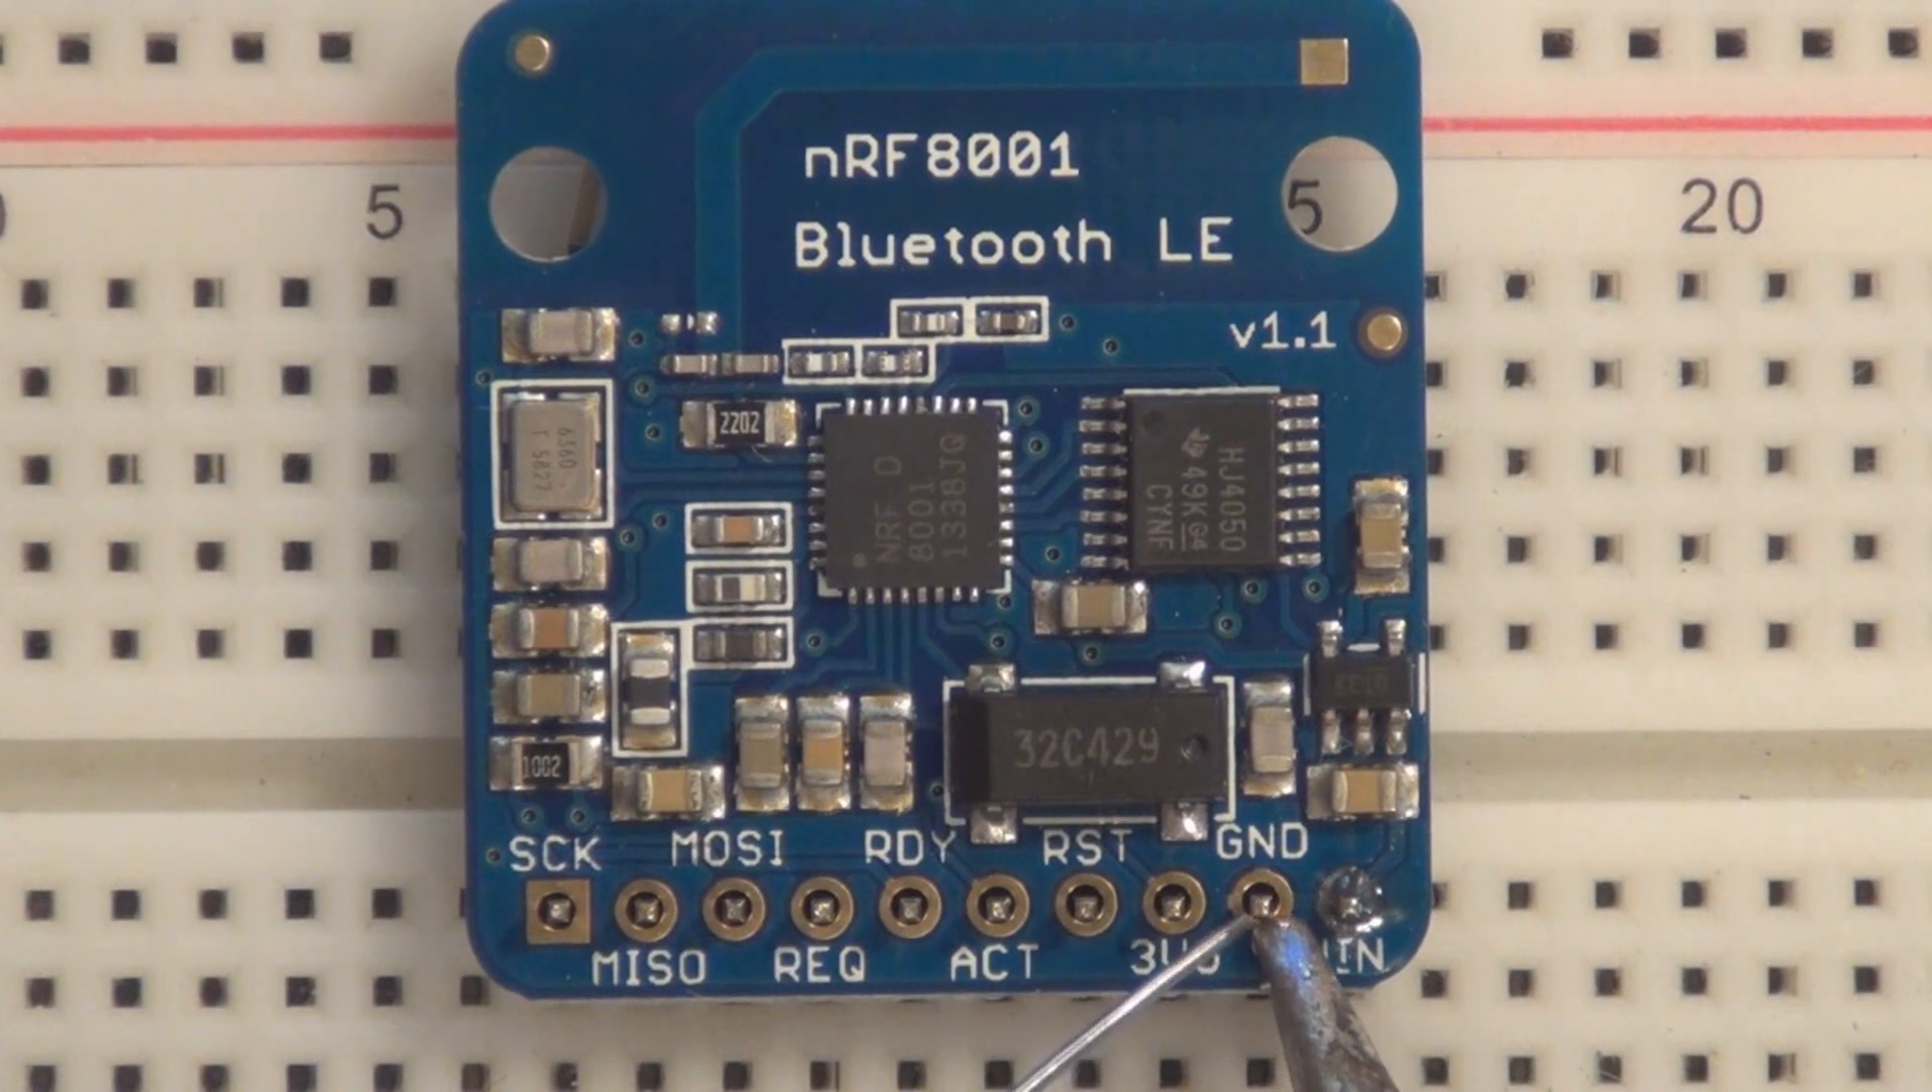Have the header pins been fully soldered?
No.